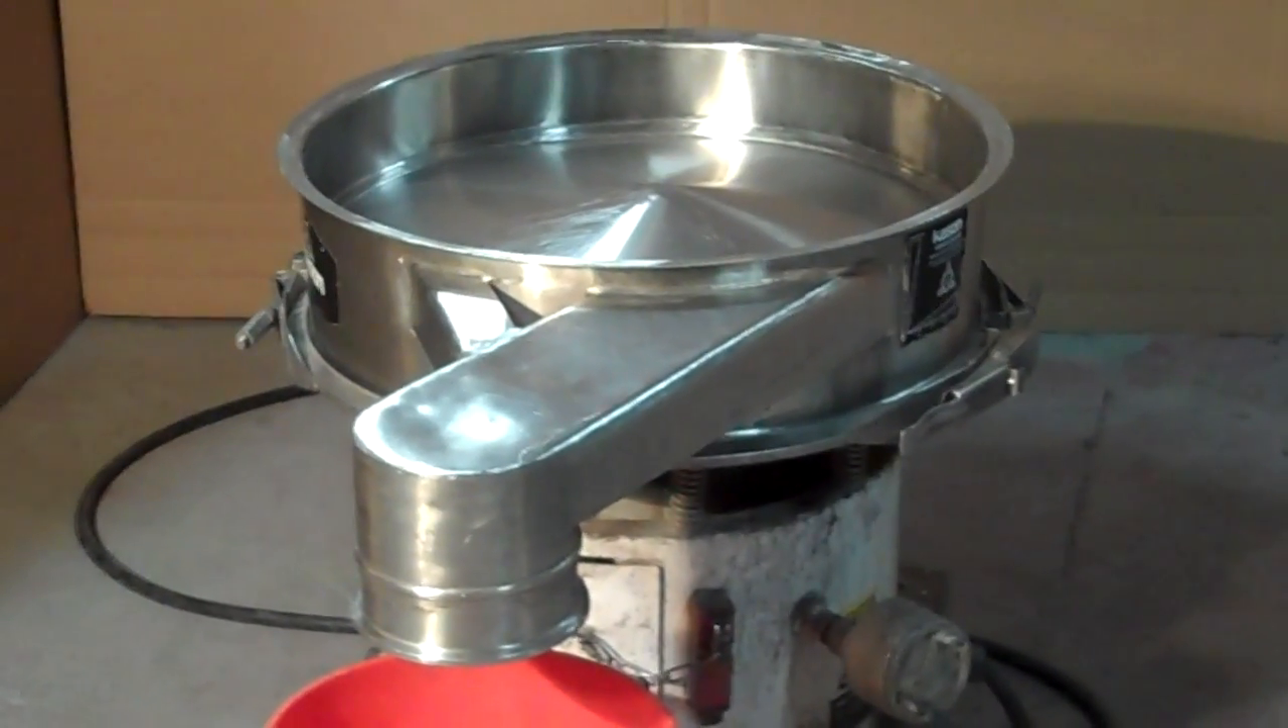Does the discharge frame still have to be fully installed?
No.